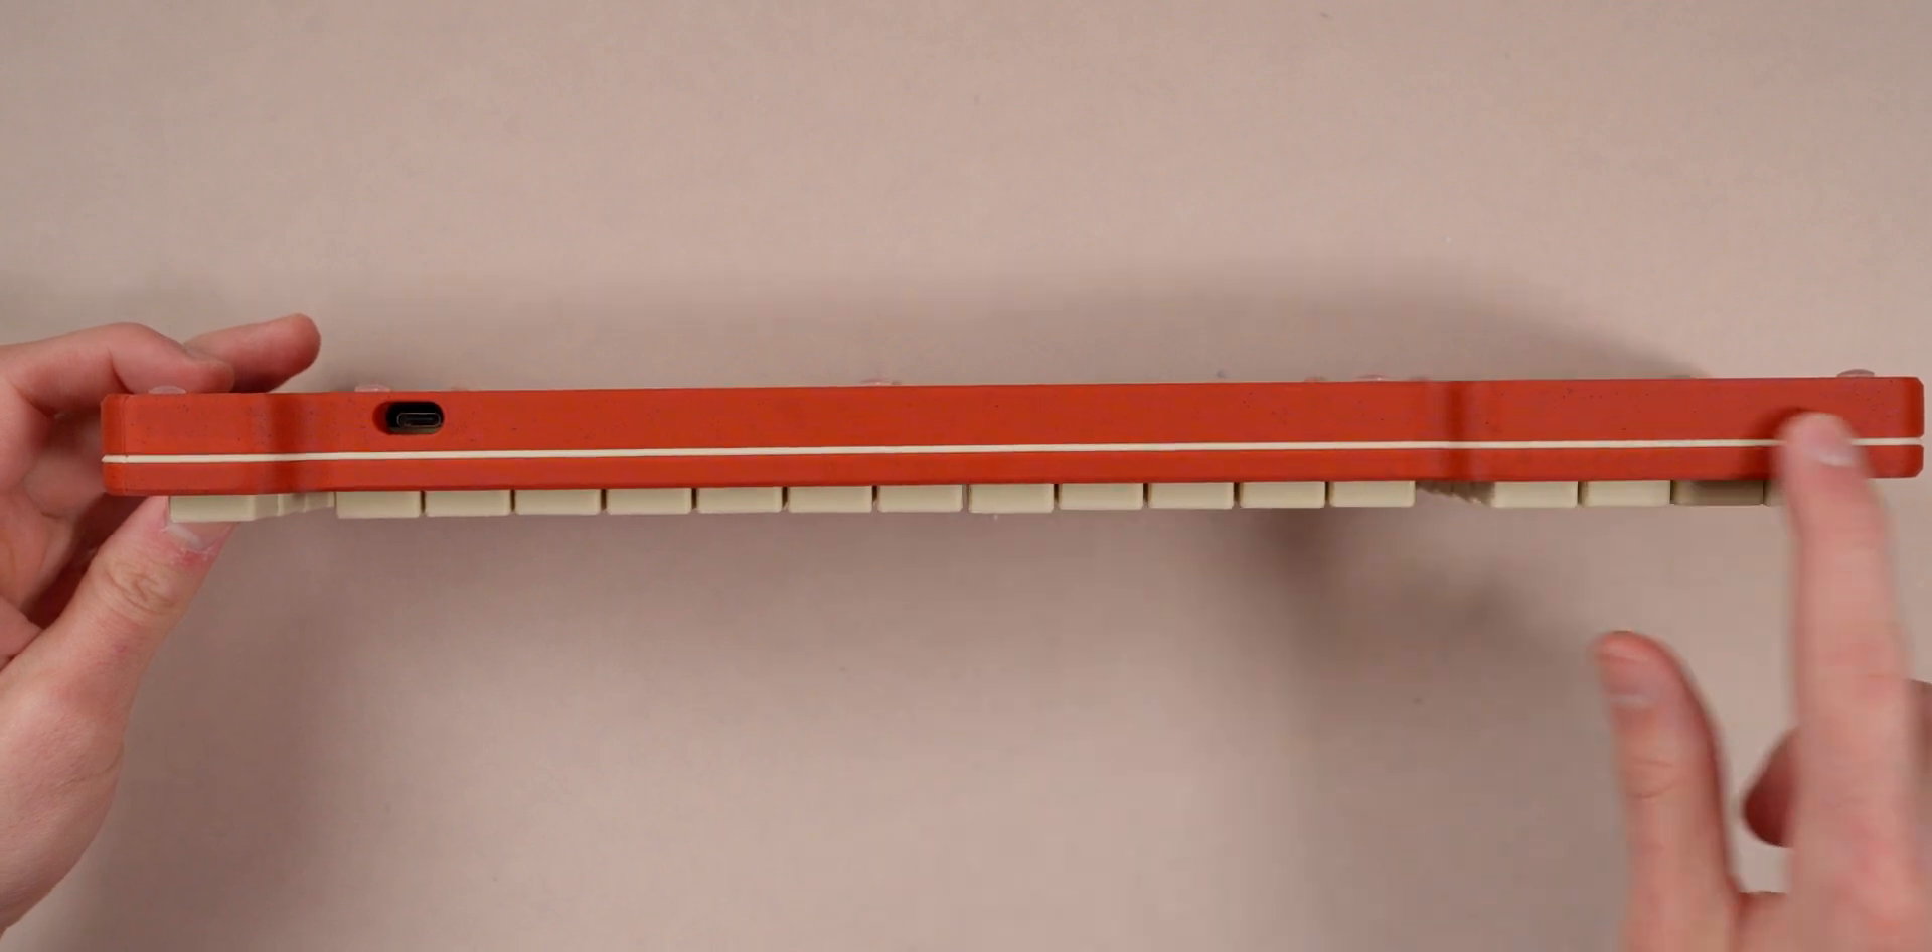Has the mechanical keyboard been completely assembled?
Yes.